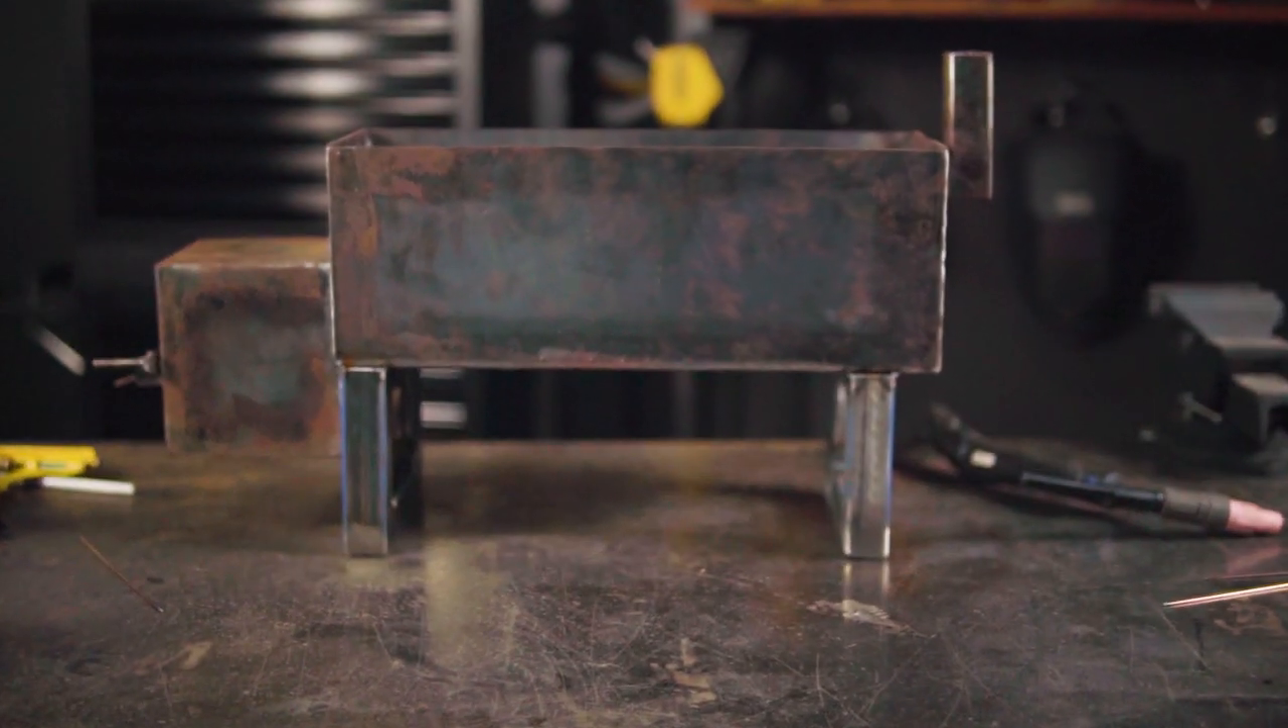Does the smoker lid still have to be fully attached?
Yes.